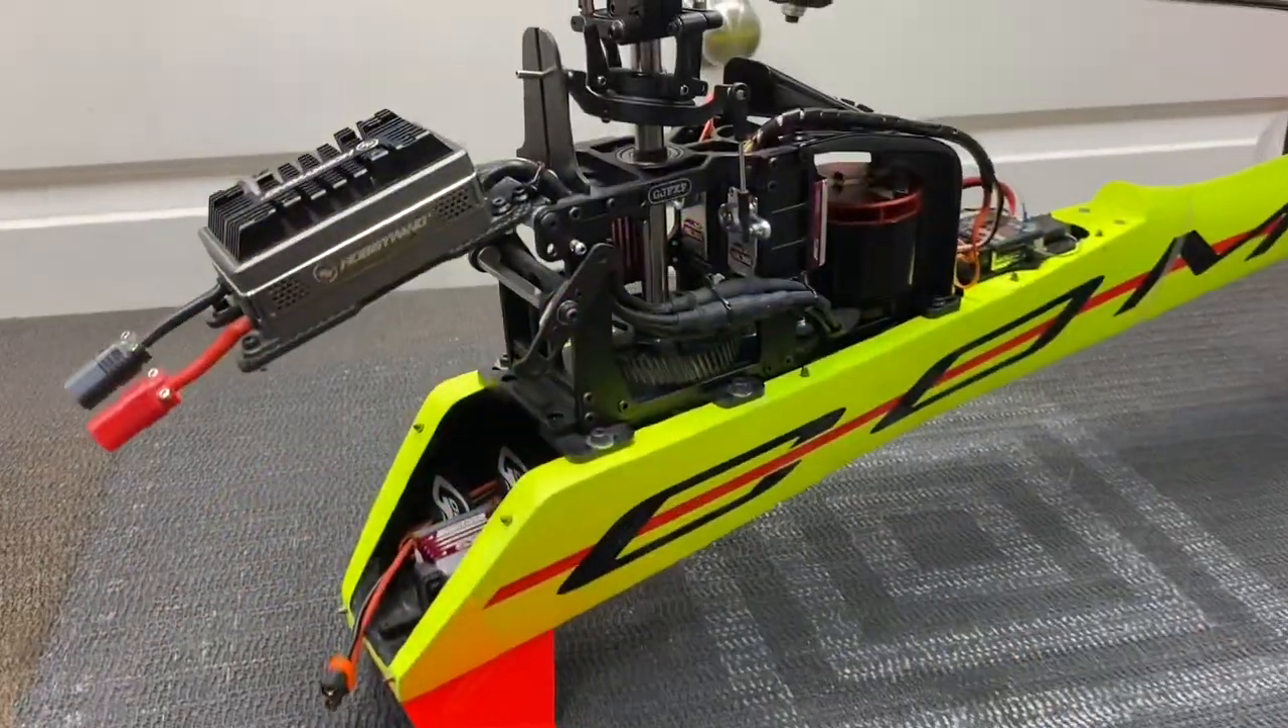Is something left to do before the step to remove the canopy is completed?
No.